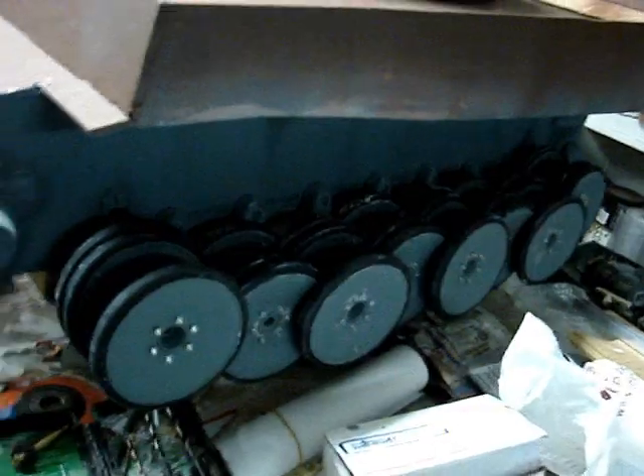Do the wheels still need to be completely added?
No.